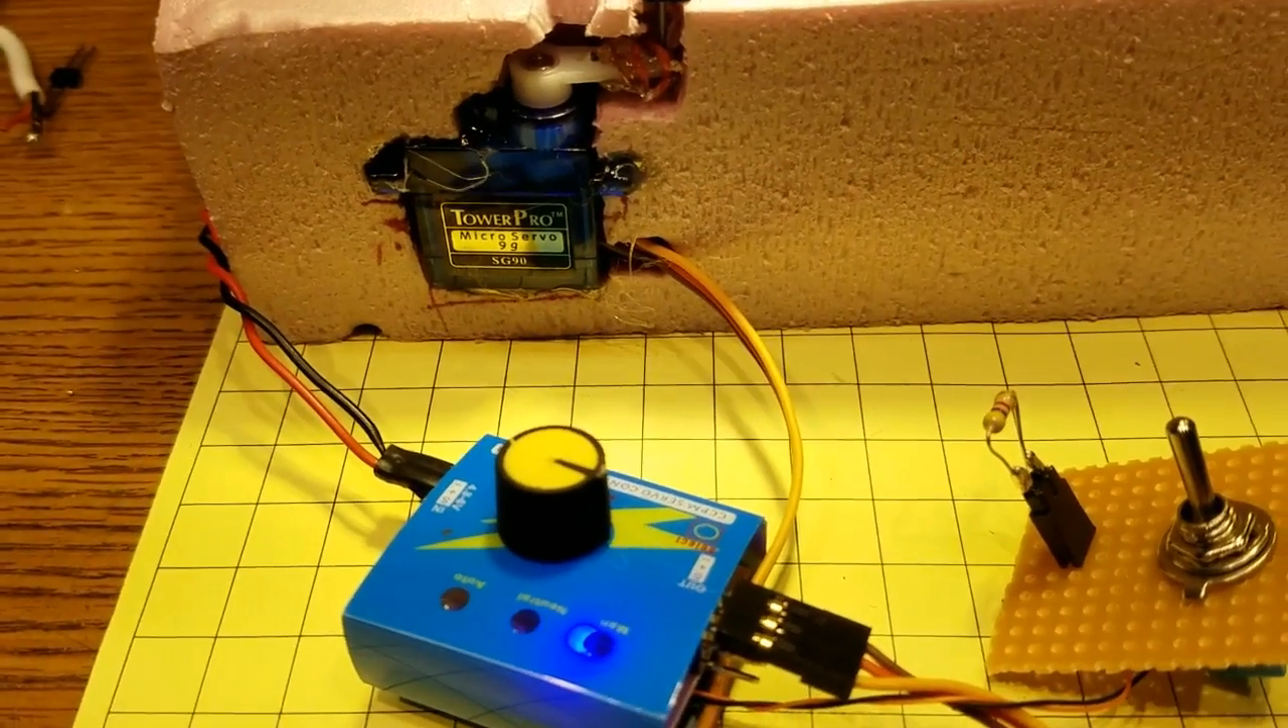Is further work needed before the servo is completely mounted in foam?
No.